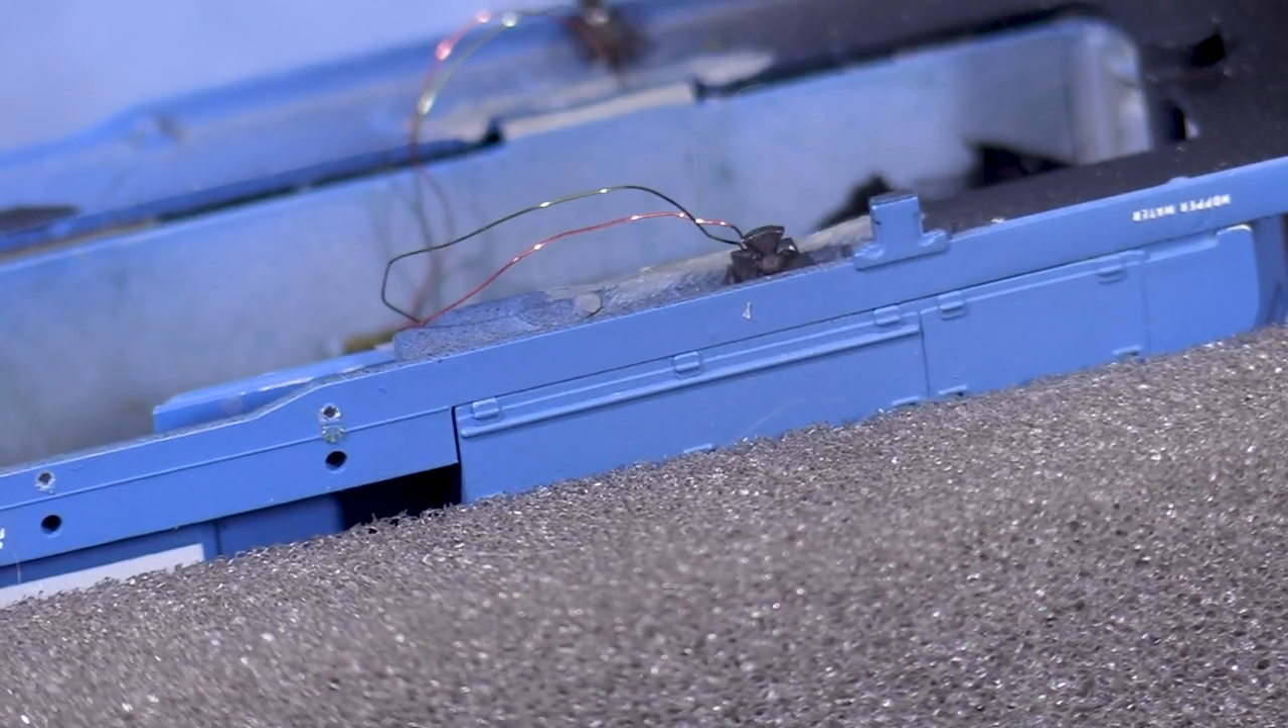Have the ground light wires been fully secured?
No.